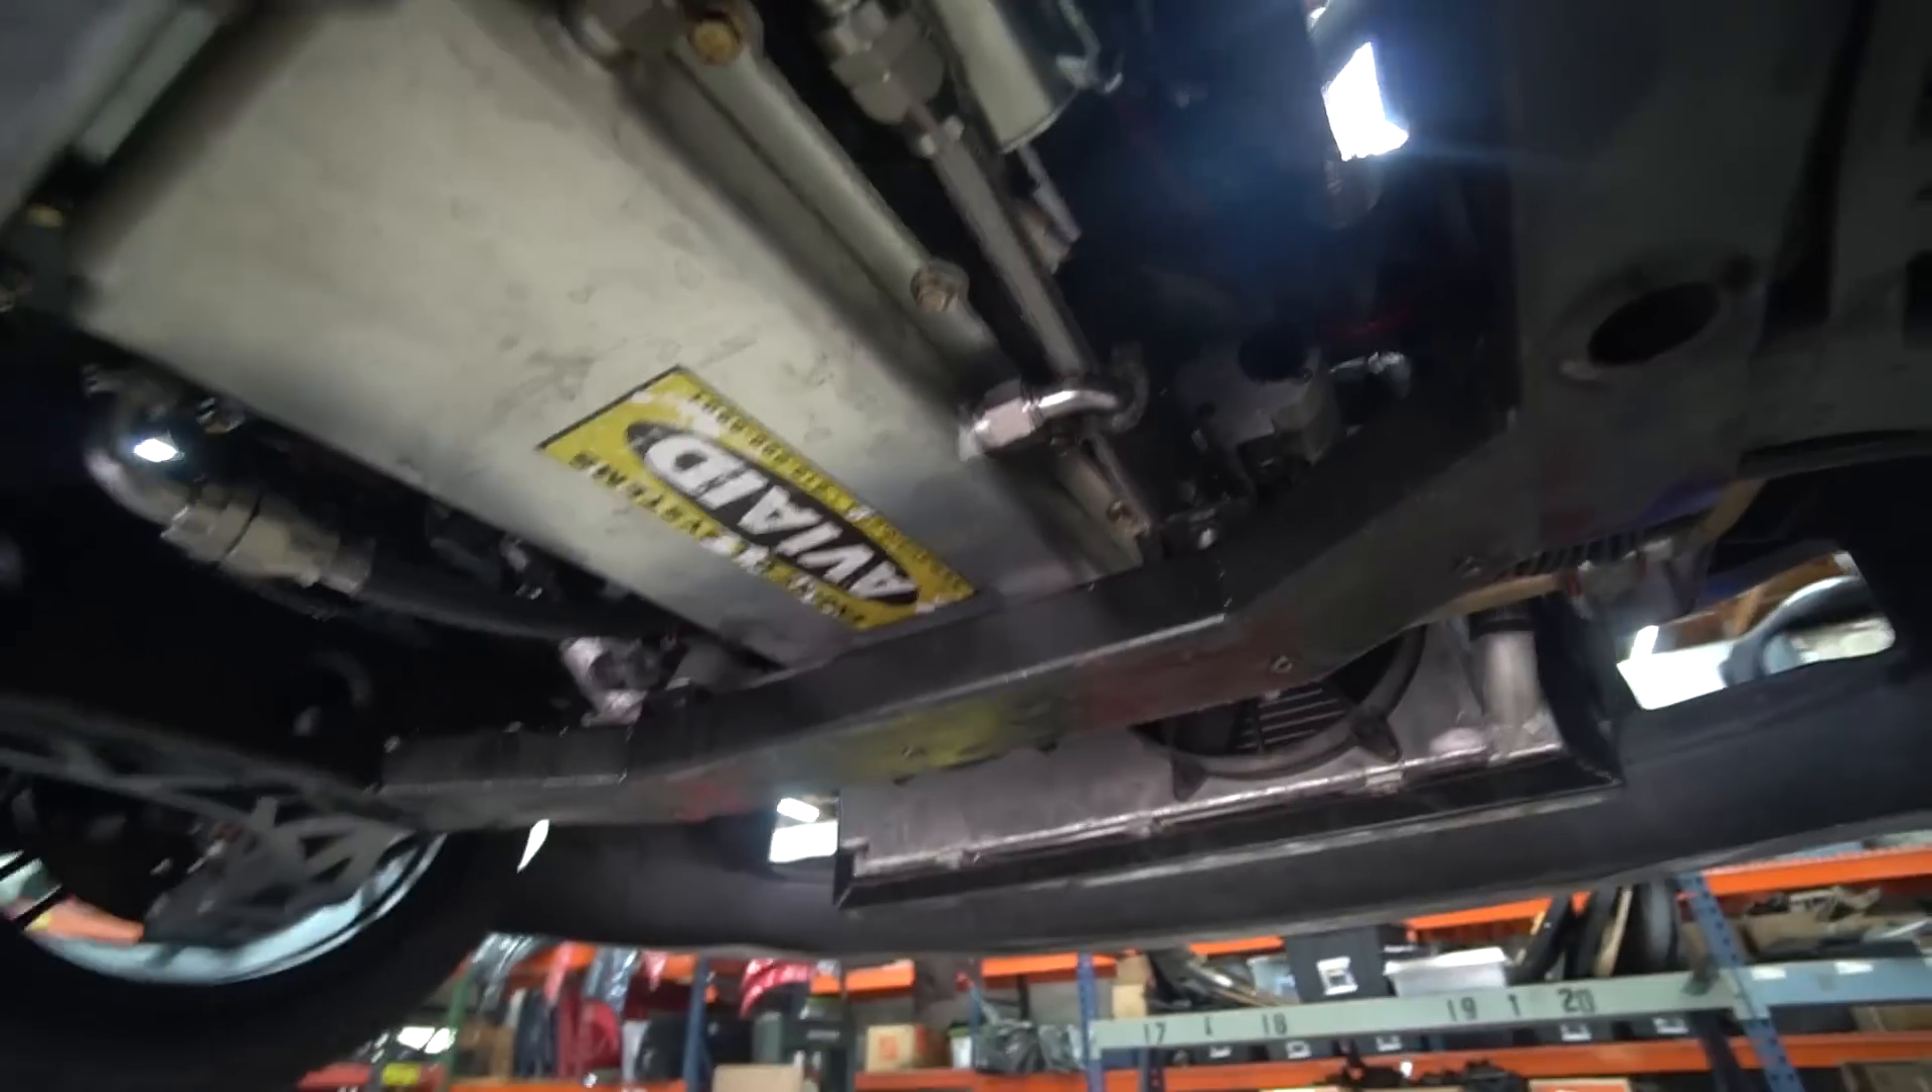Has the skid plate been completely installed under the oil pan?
No.